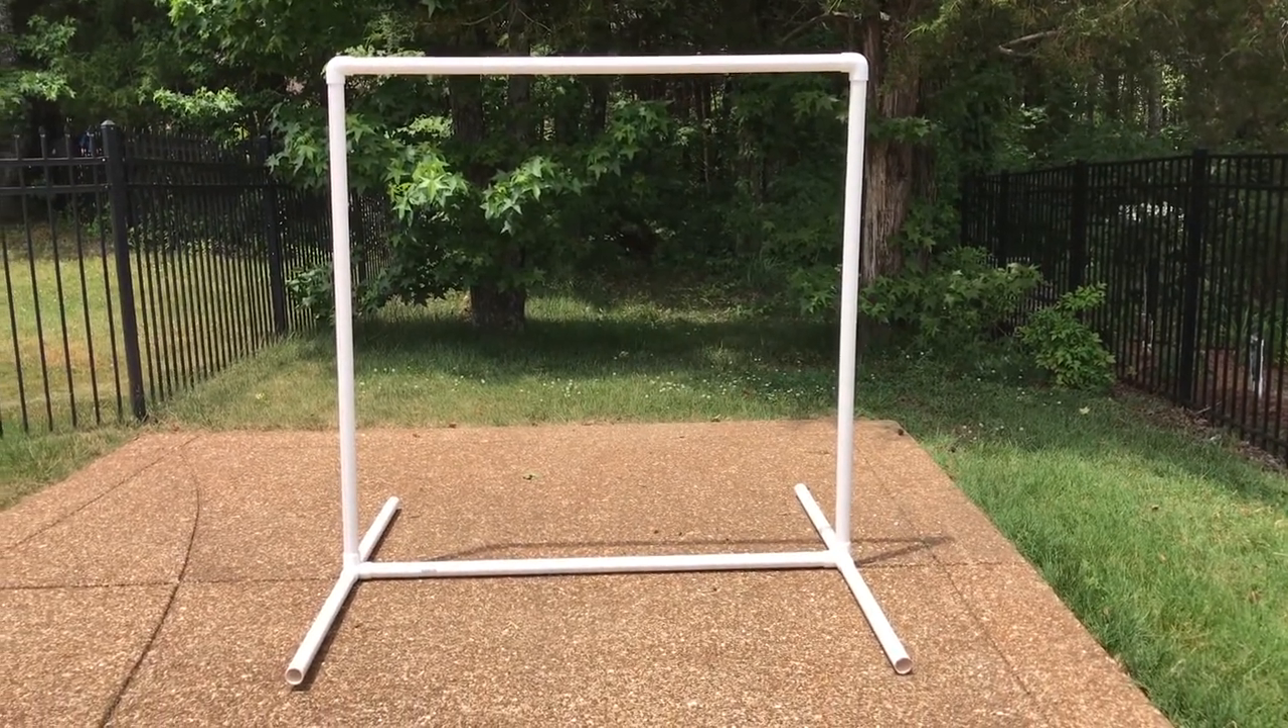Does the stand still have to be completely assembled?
No.